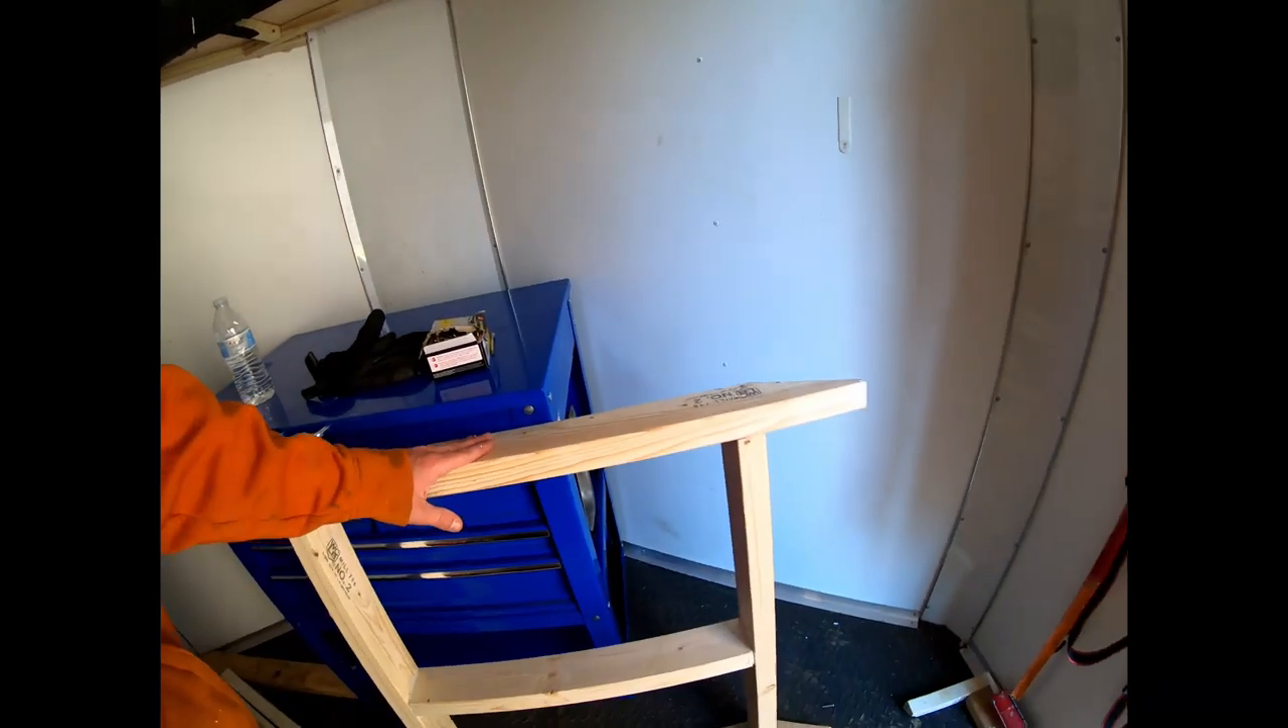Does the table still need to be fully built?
Yes.